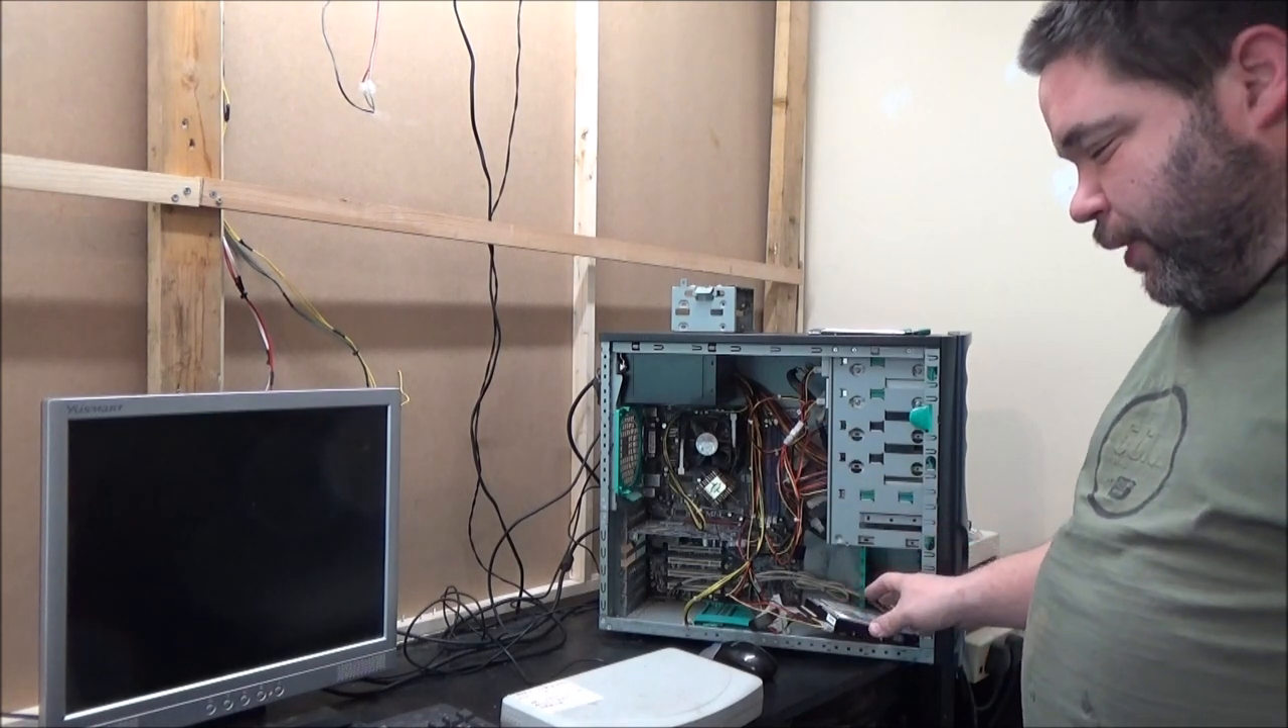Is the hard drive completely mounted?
No.